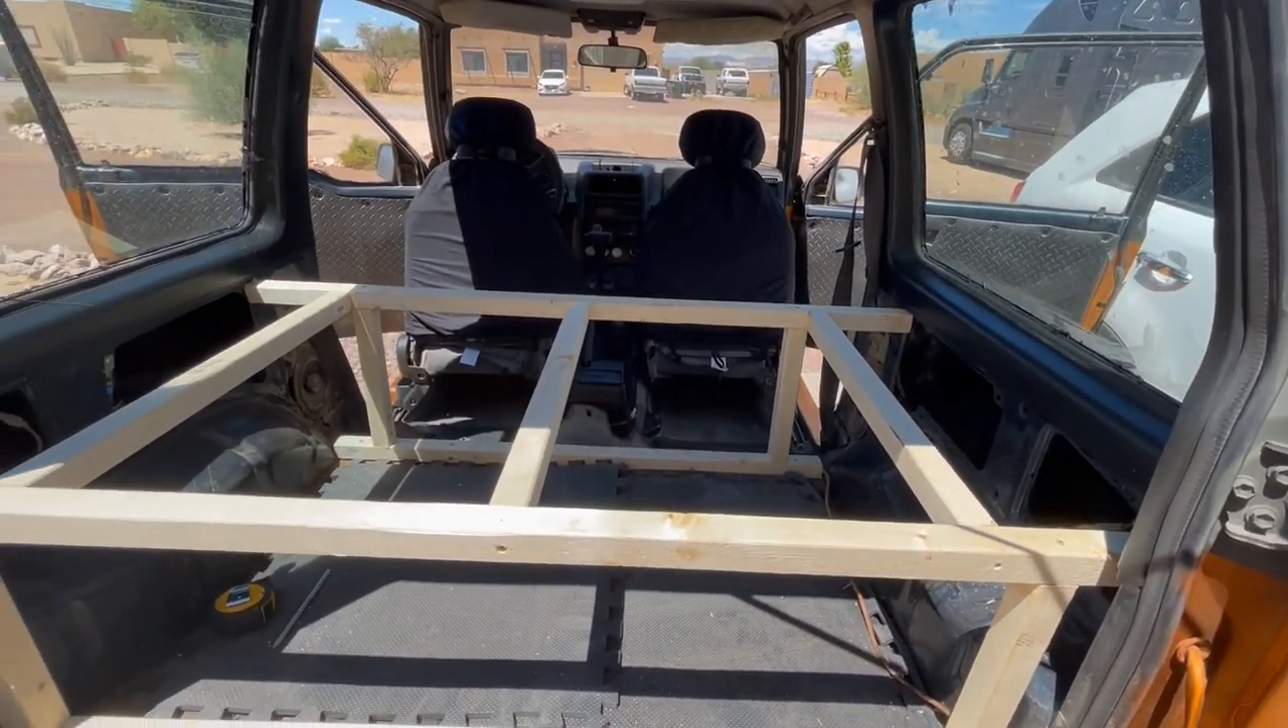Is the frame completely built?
Yes.